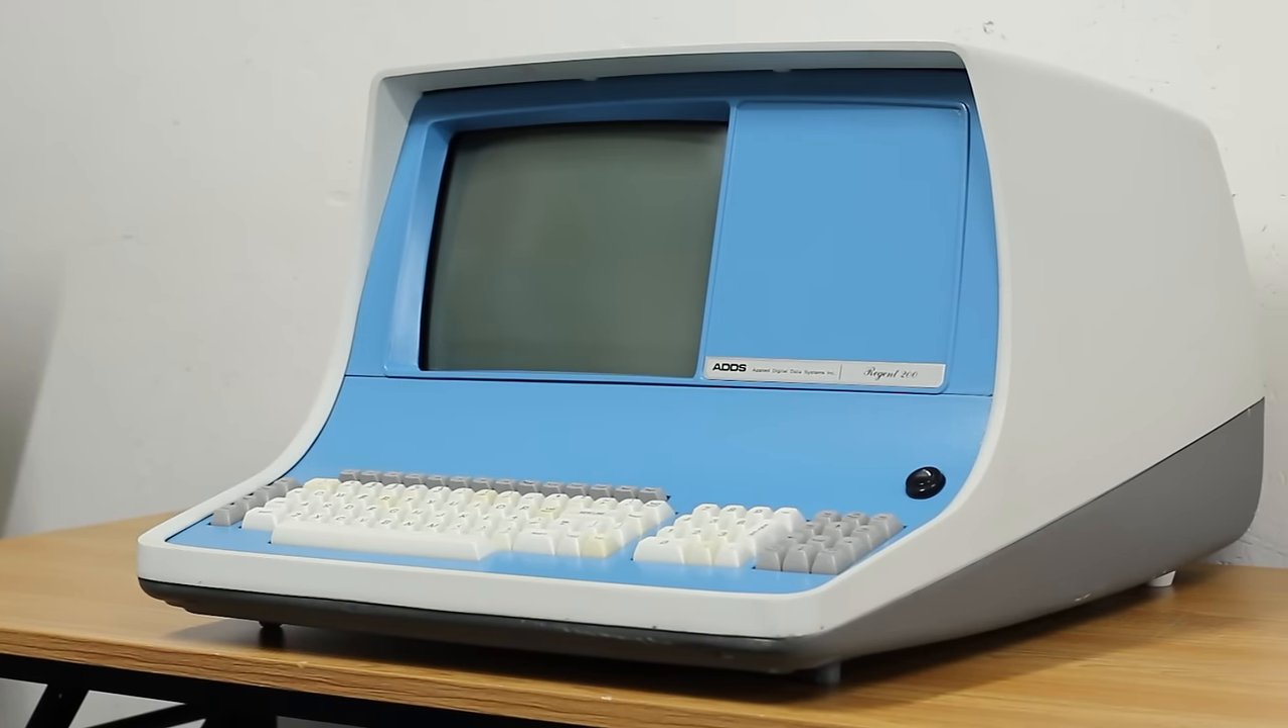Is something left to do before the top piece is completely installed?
No.